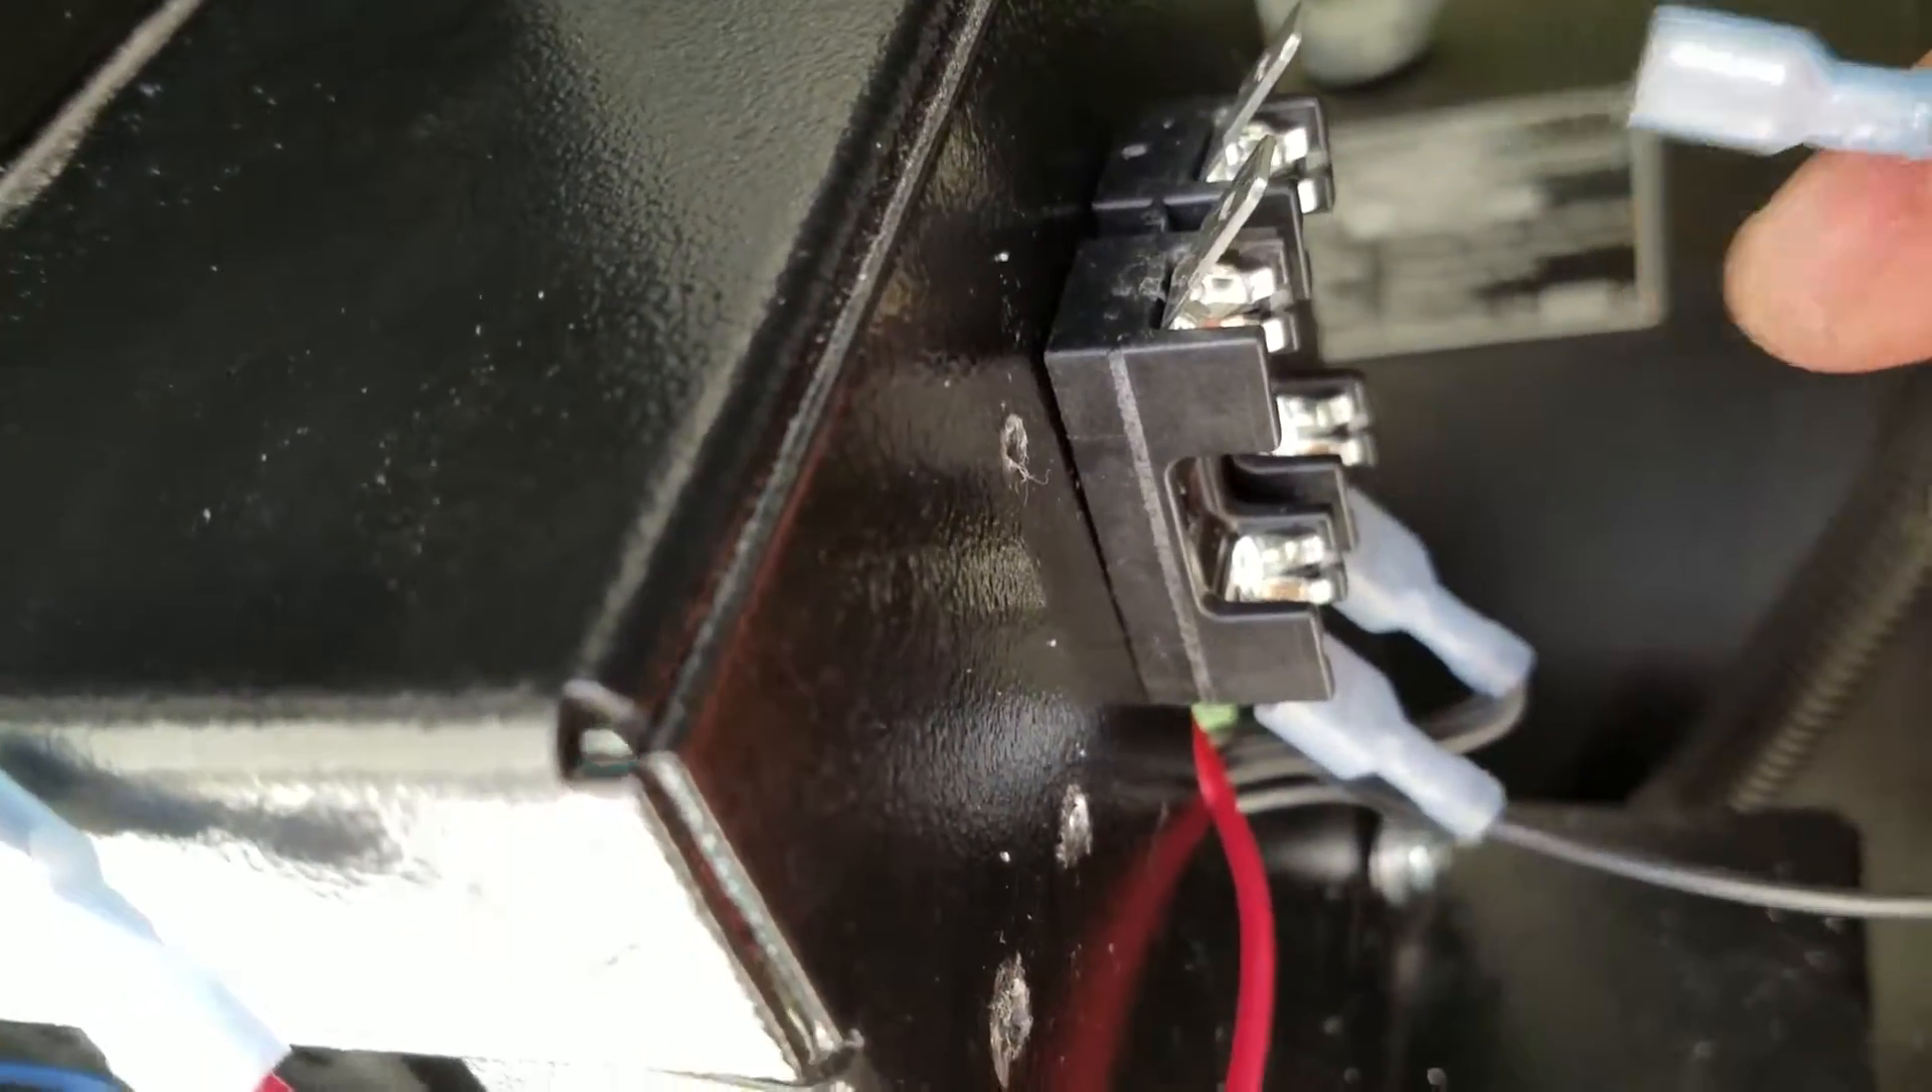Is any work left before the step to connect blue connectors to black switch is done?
Yes.